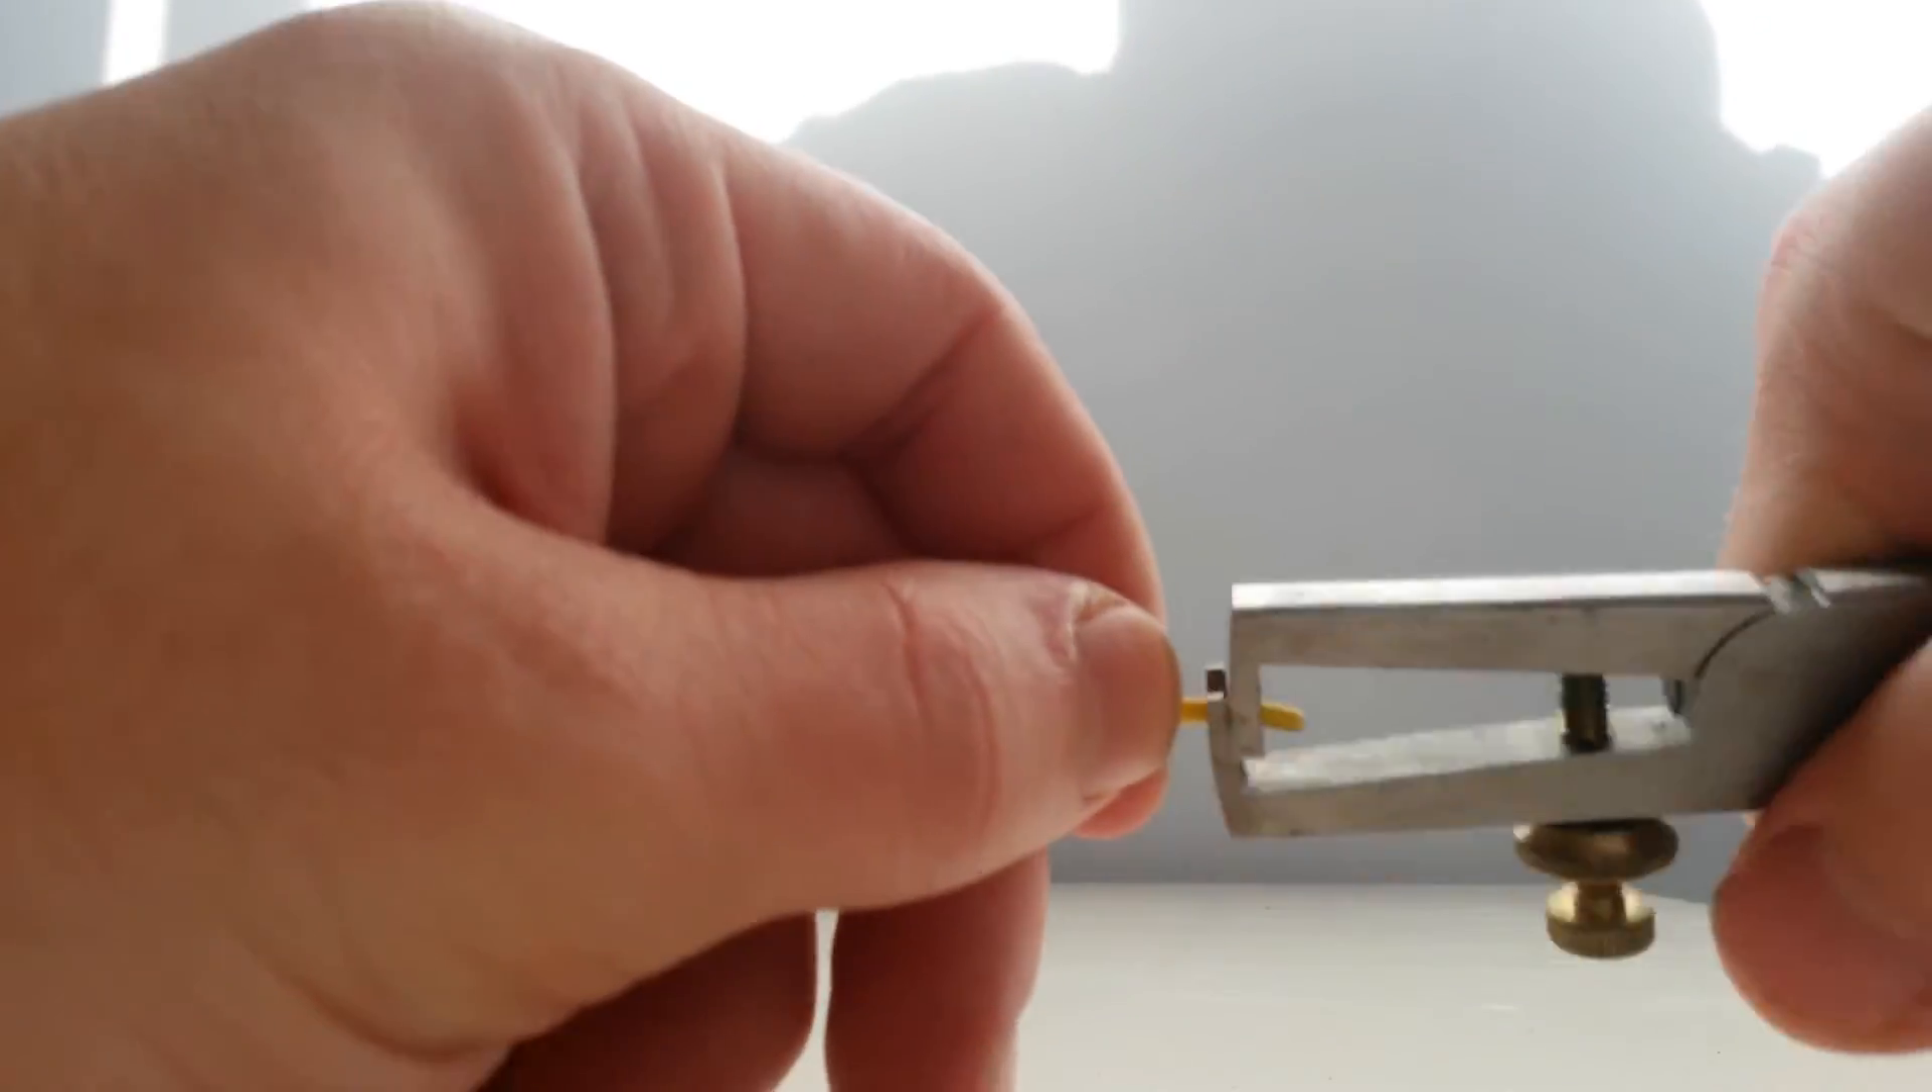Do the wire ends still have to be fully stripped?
Yes.